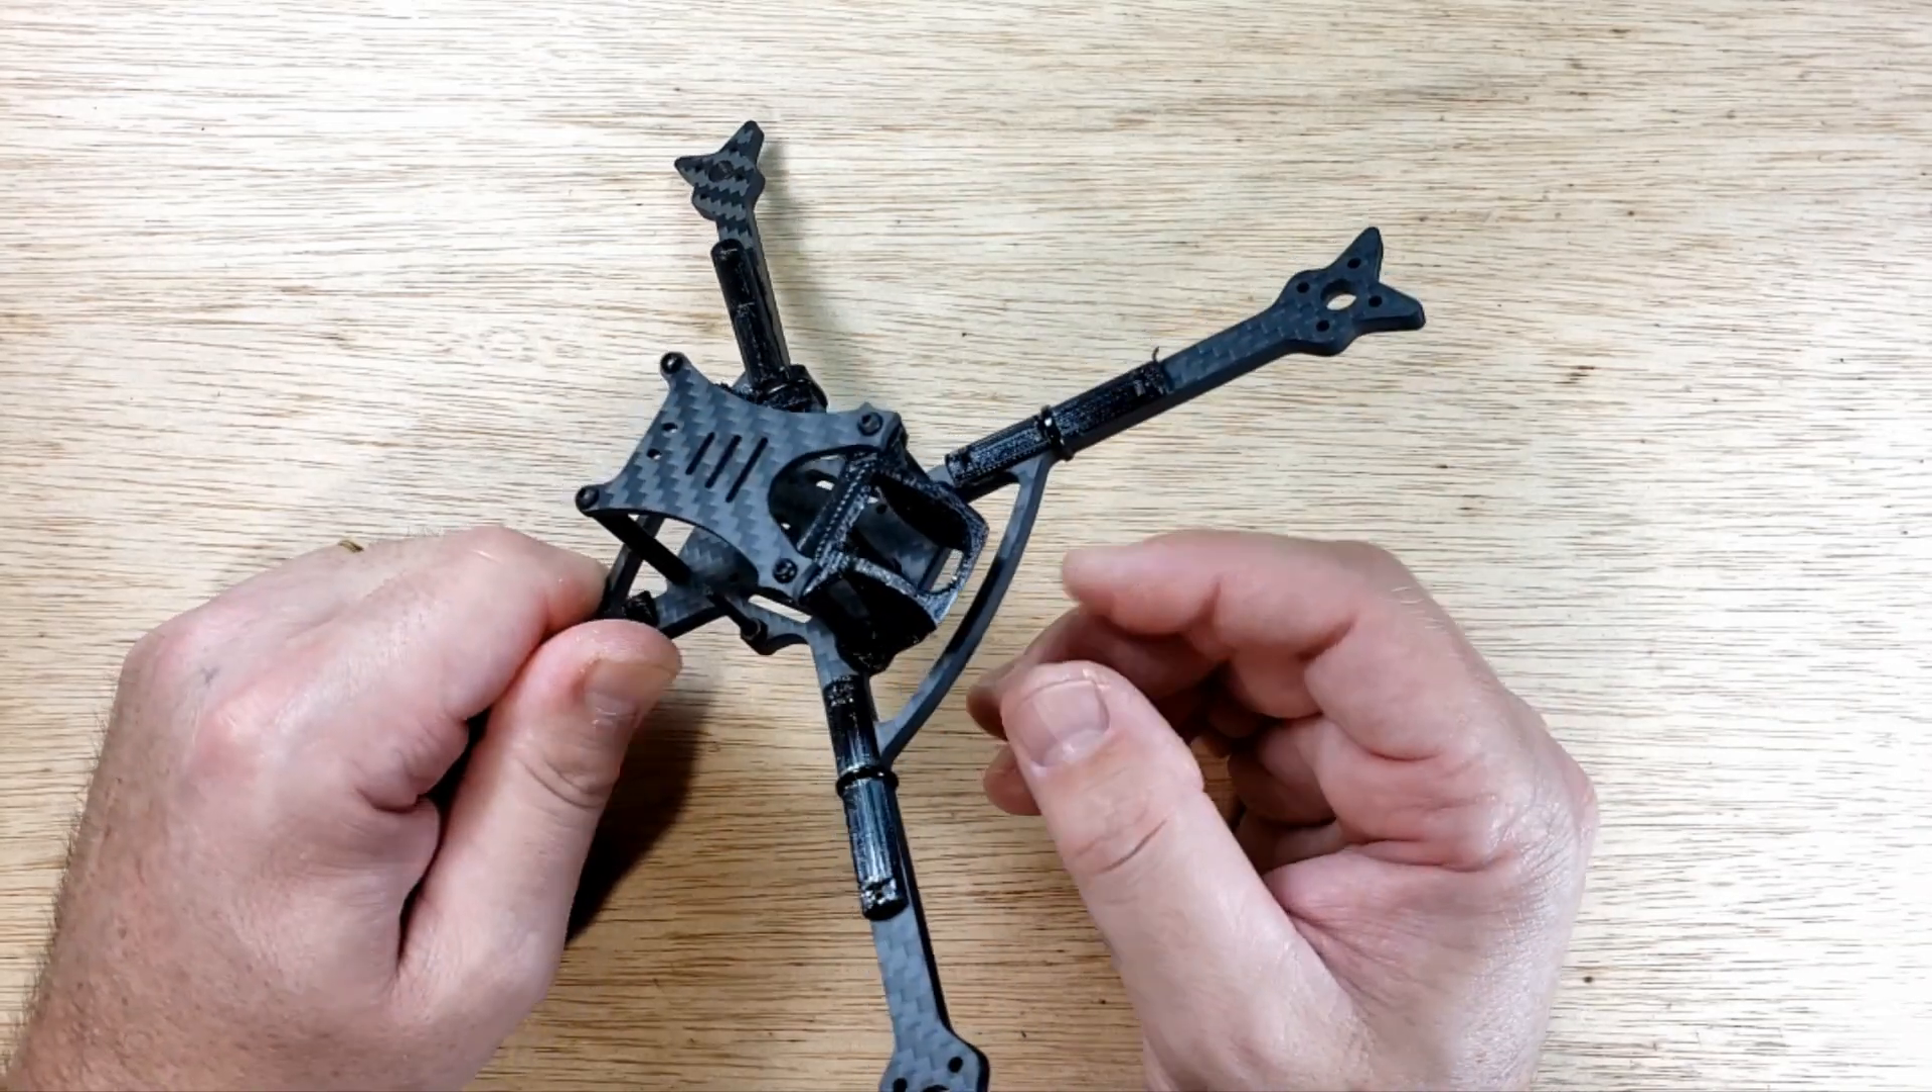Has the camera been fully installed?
No.